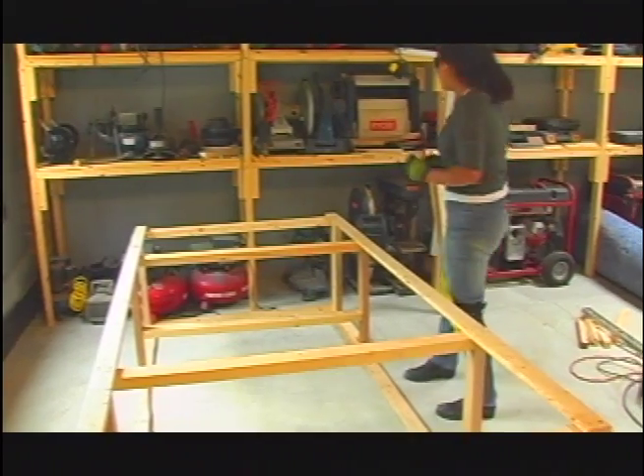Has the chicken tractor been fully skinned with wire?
No.